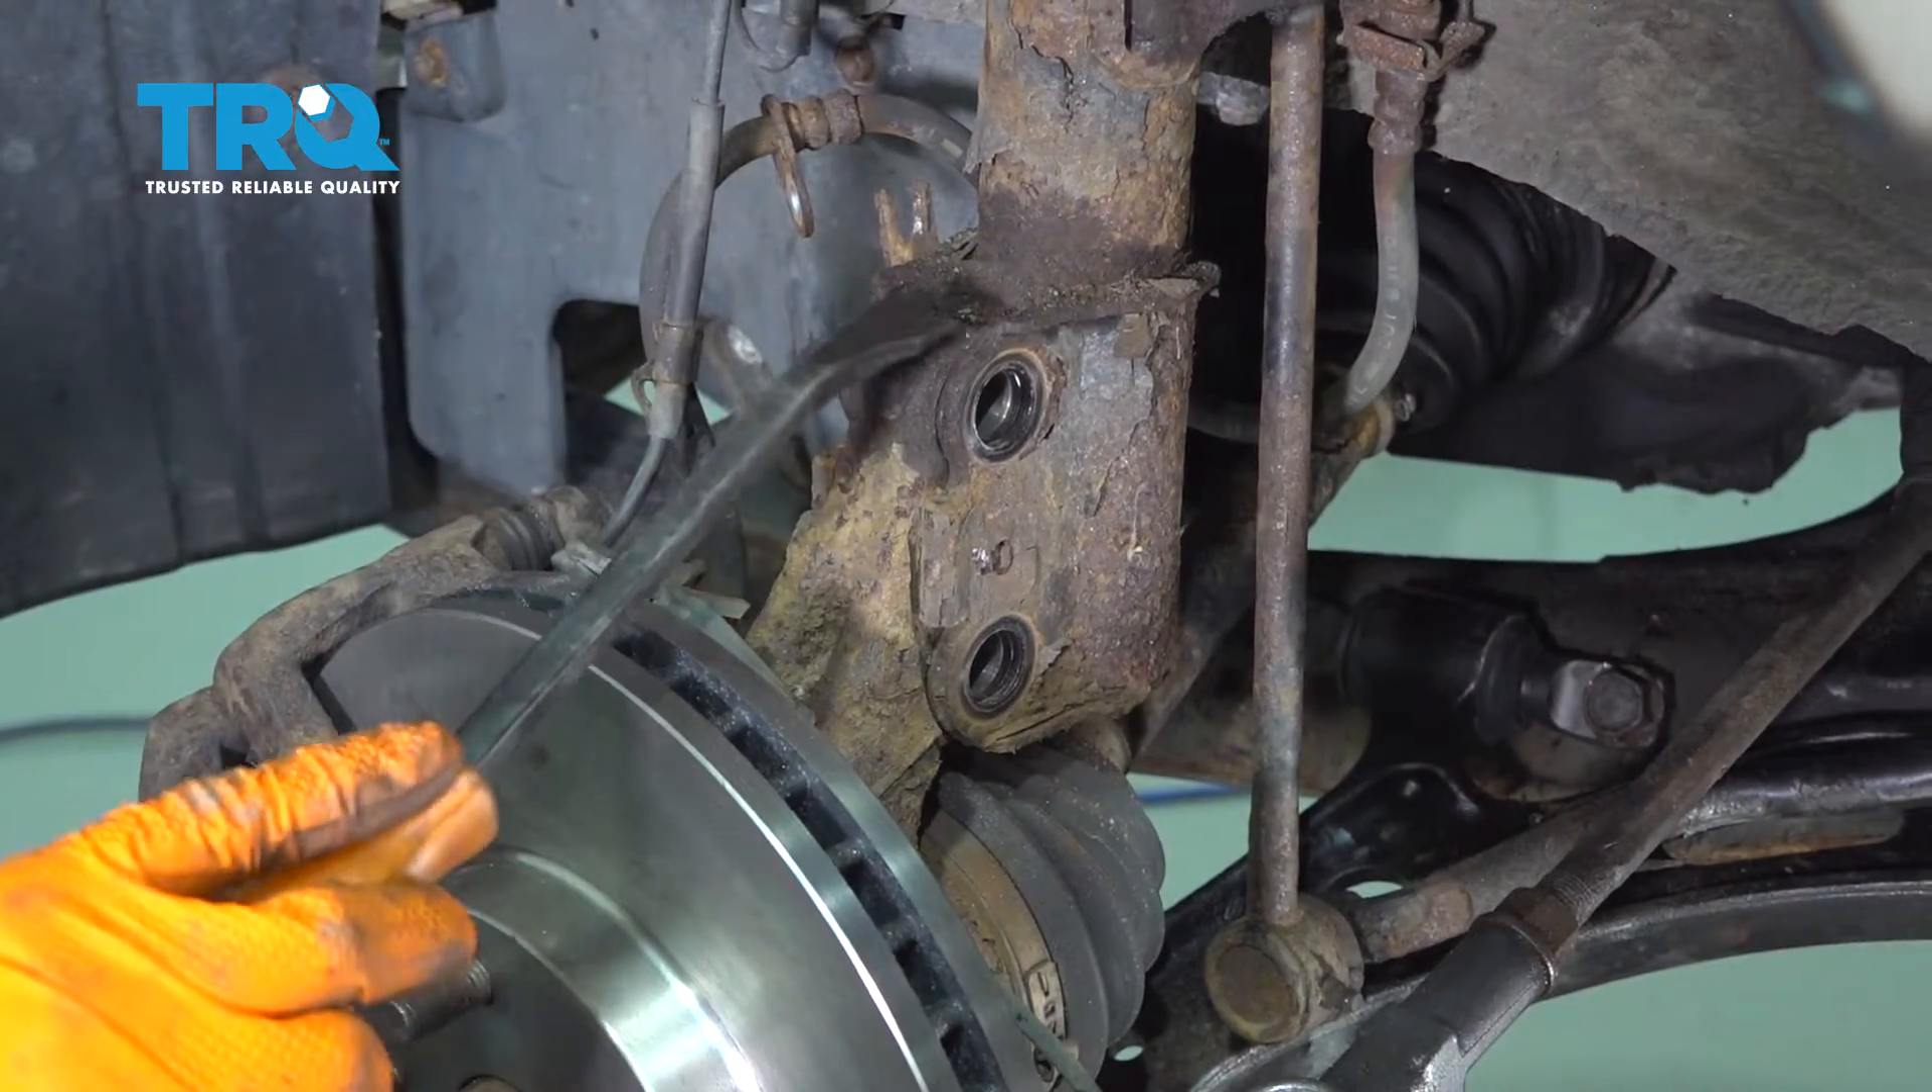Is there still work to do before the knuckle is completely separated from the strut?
Yes.